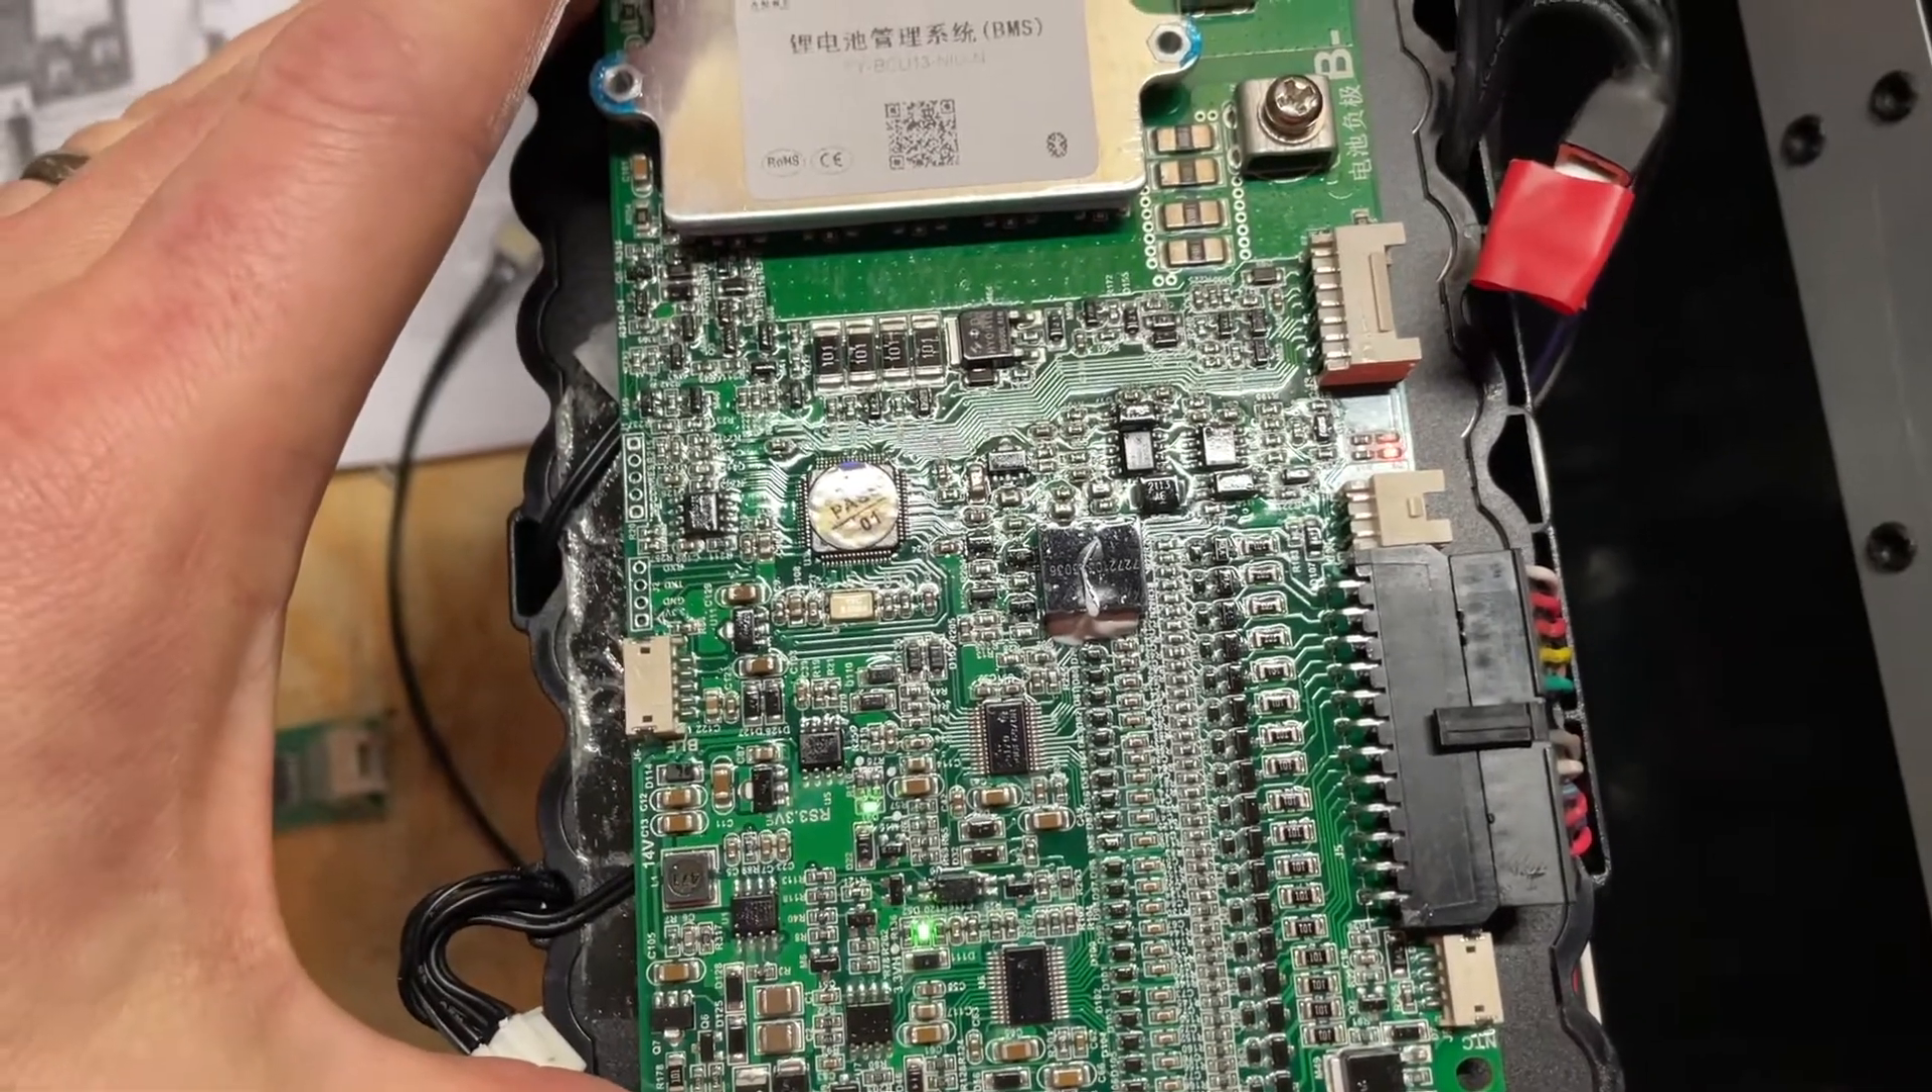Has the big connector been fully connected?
Yes.